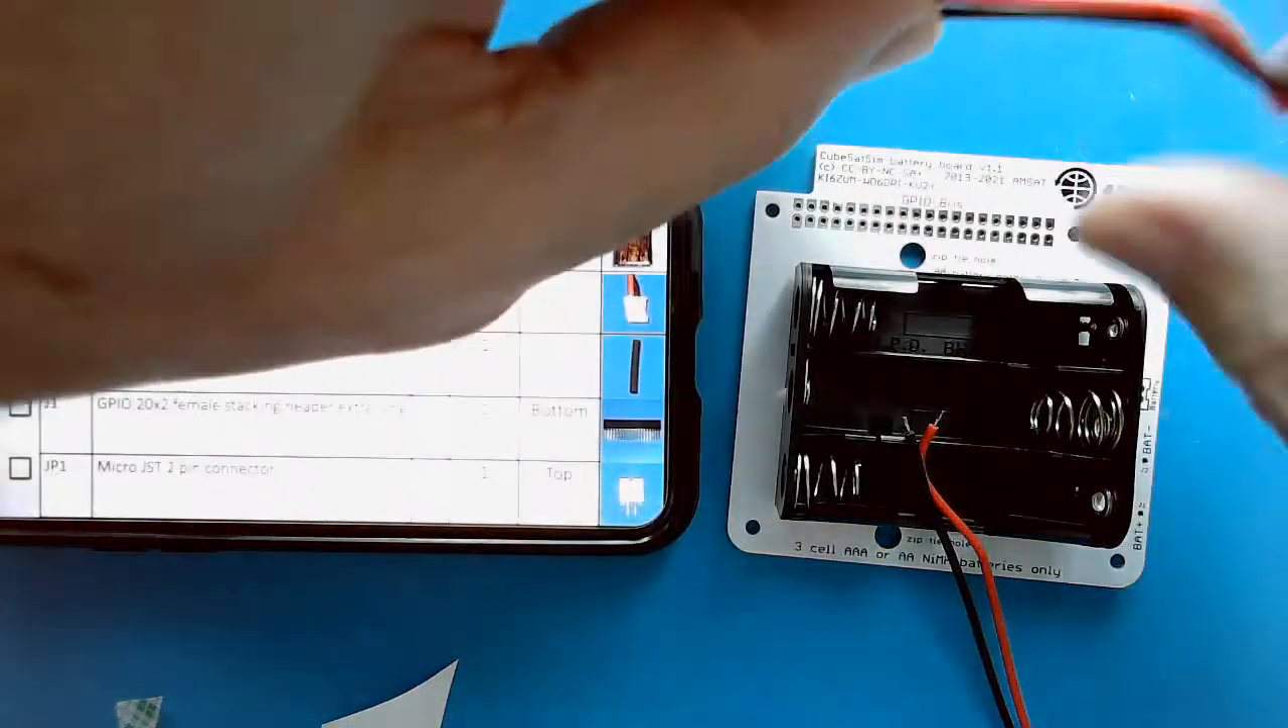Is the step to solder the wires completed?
No.